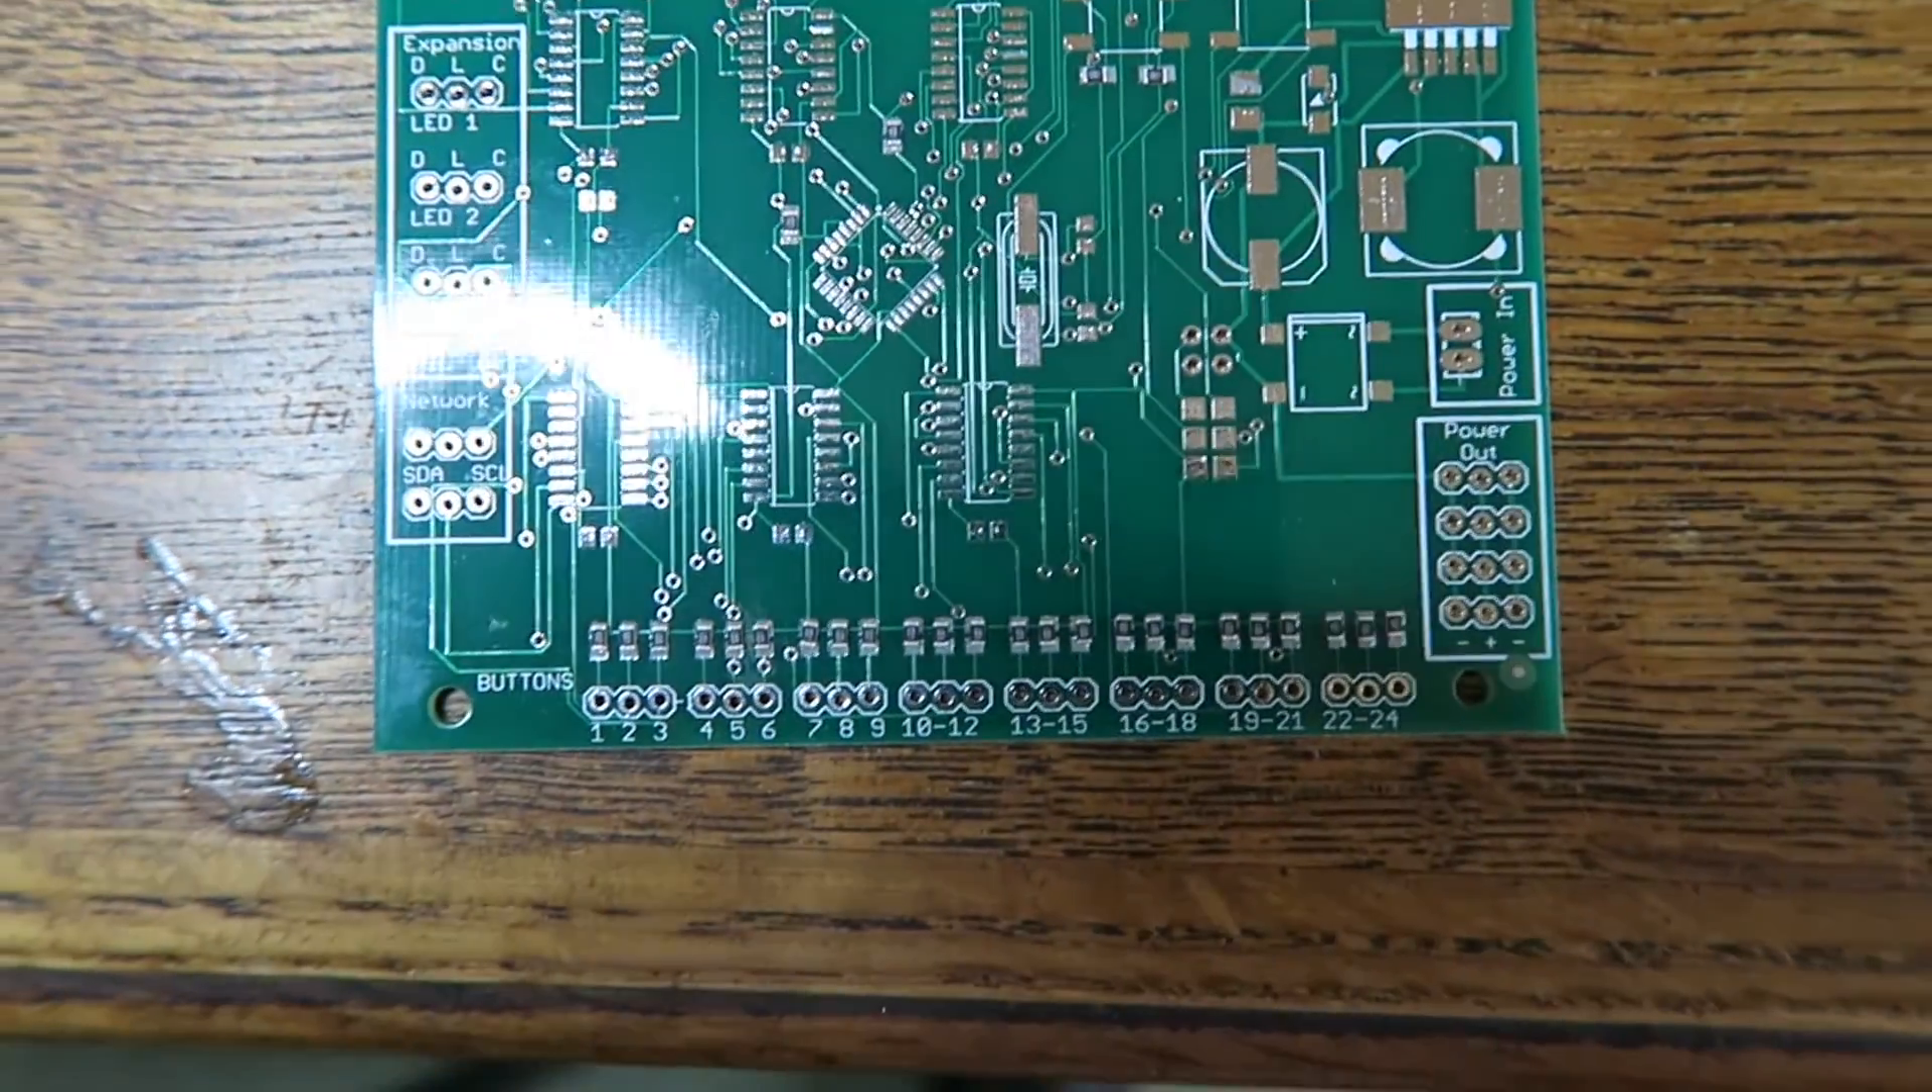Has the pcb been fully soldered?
No.